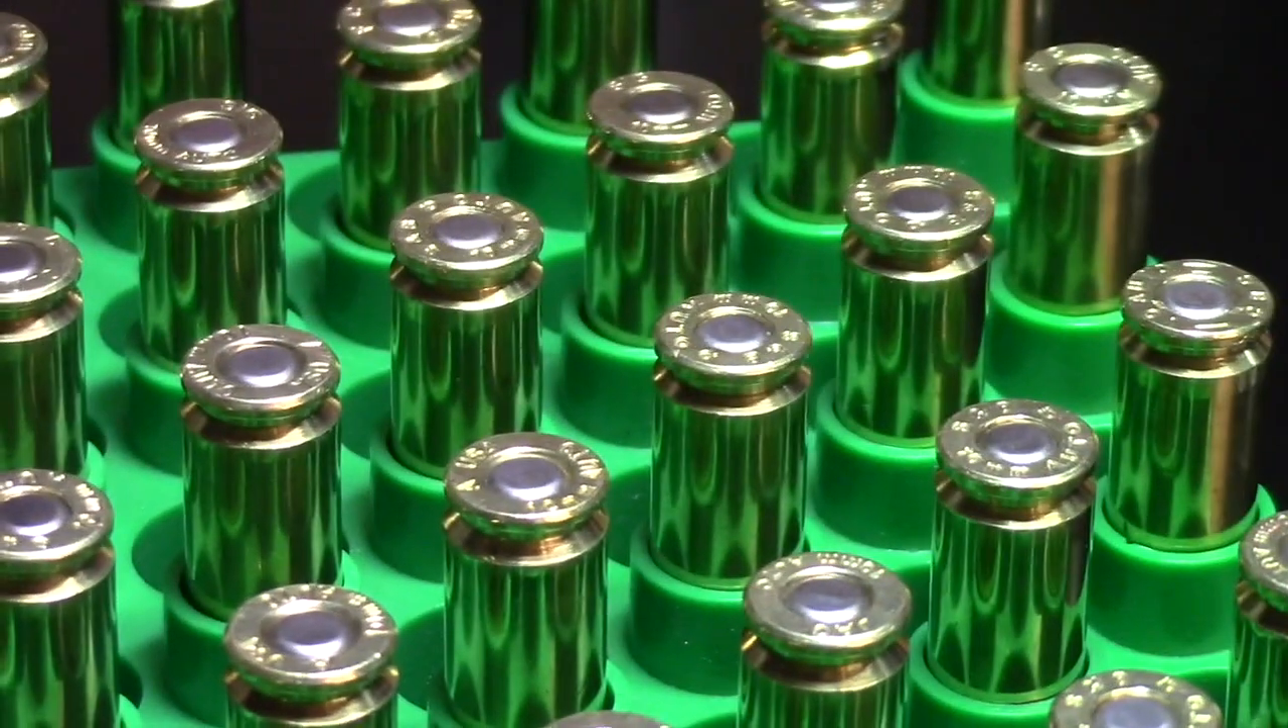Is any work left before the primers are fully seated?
No.